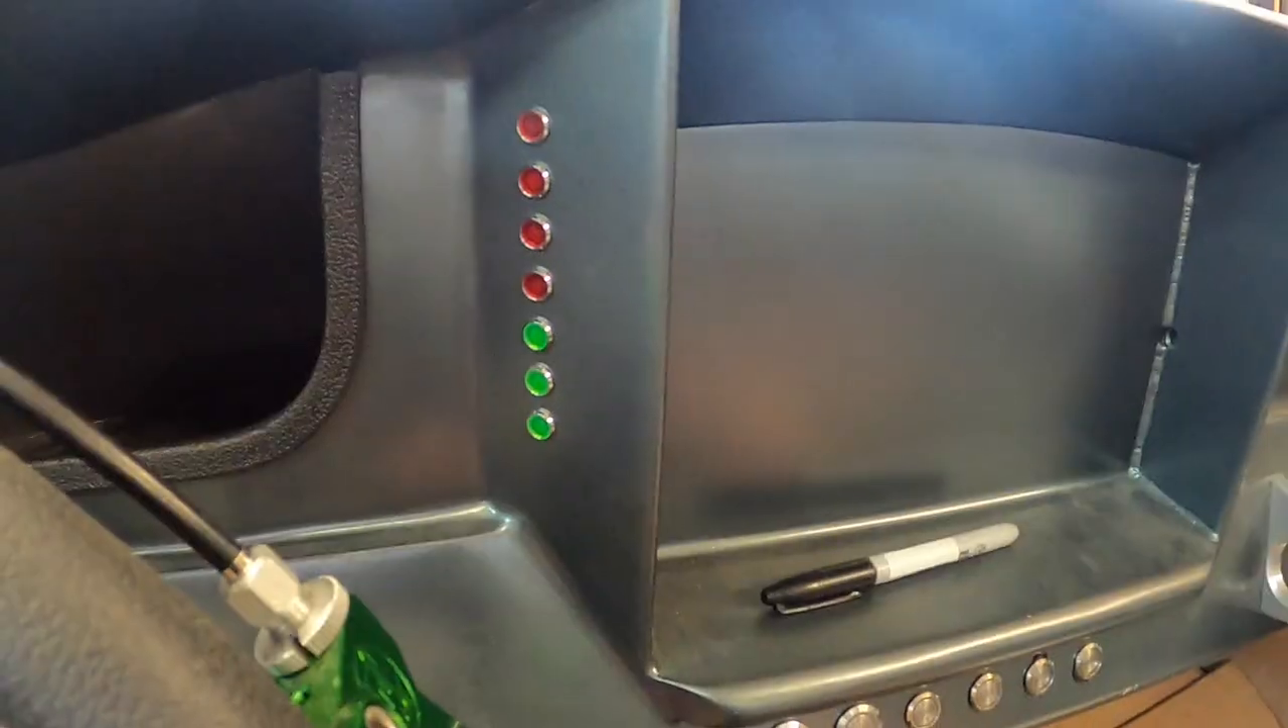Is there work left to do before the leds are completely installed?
No.